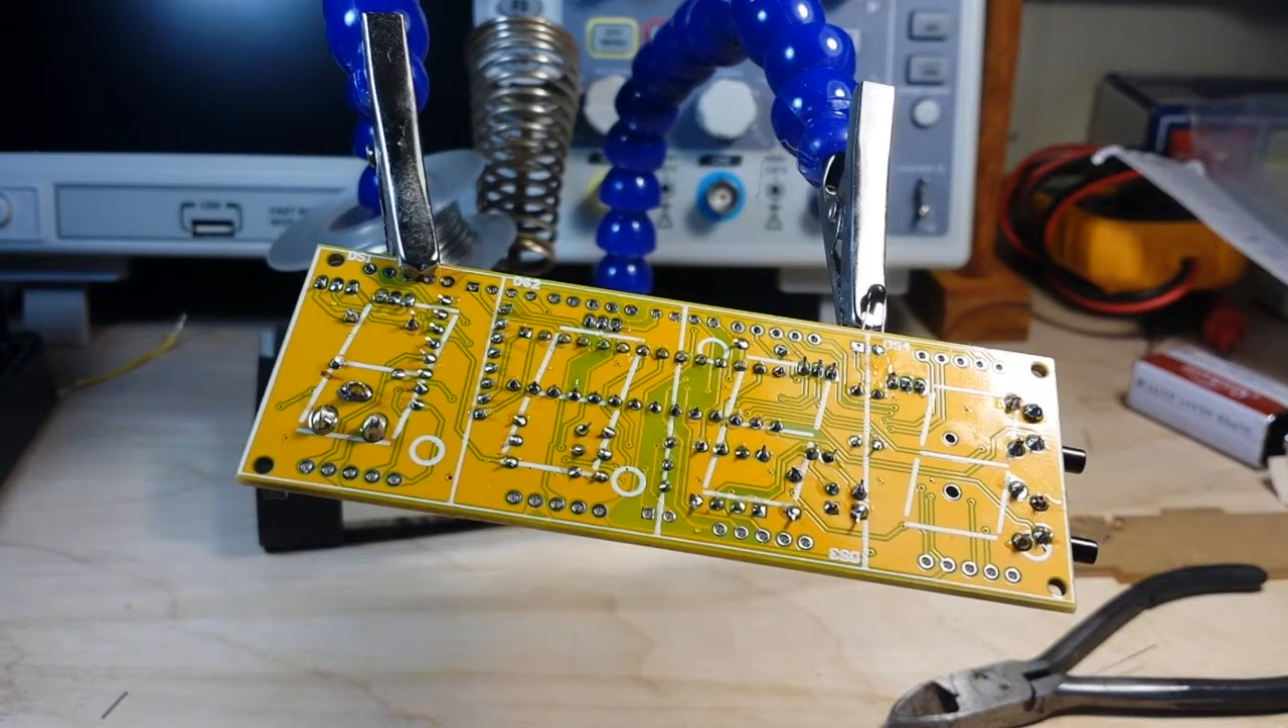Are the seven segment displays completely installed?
No.